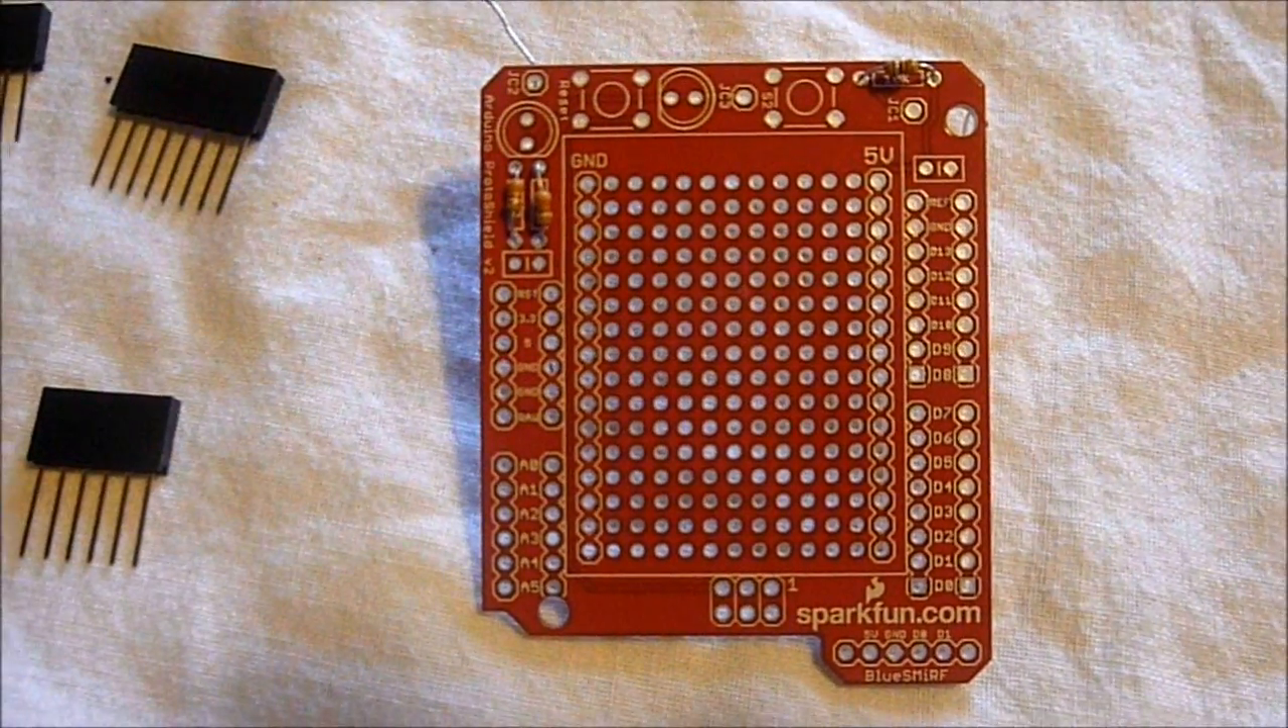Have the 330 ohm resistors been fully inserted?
Yes.